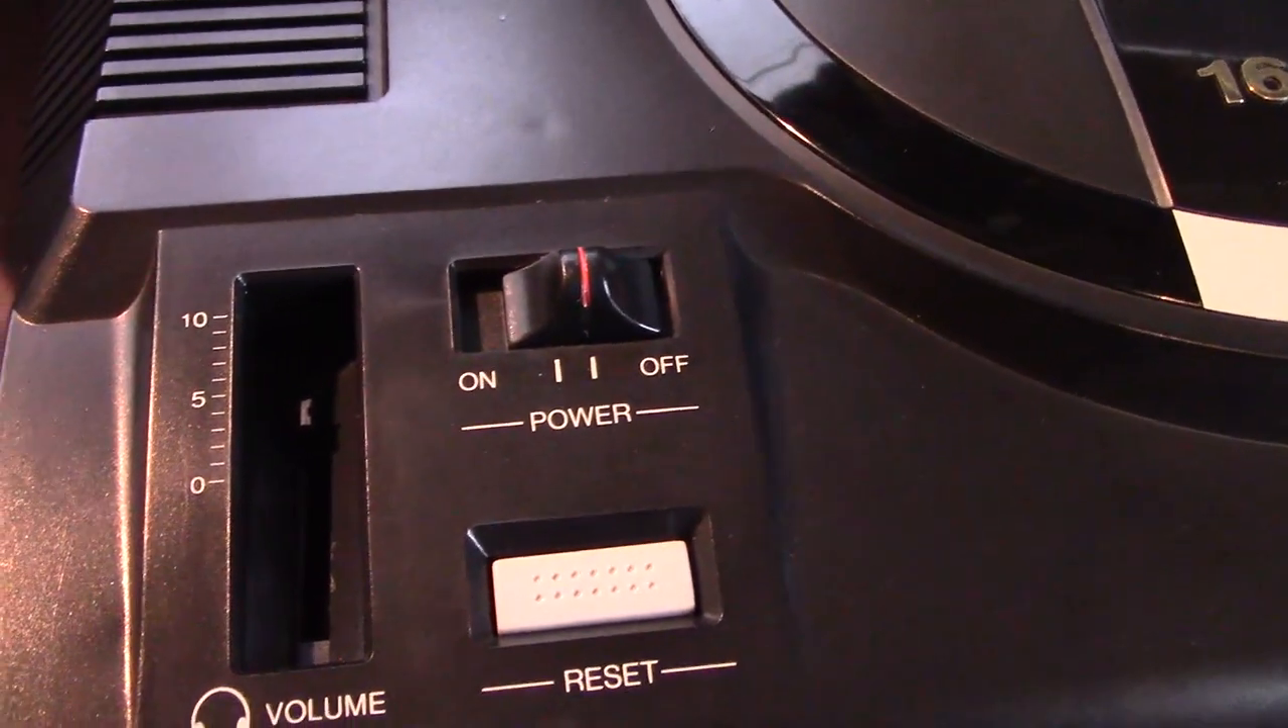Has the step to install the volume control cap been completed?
No.